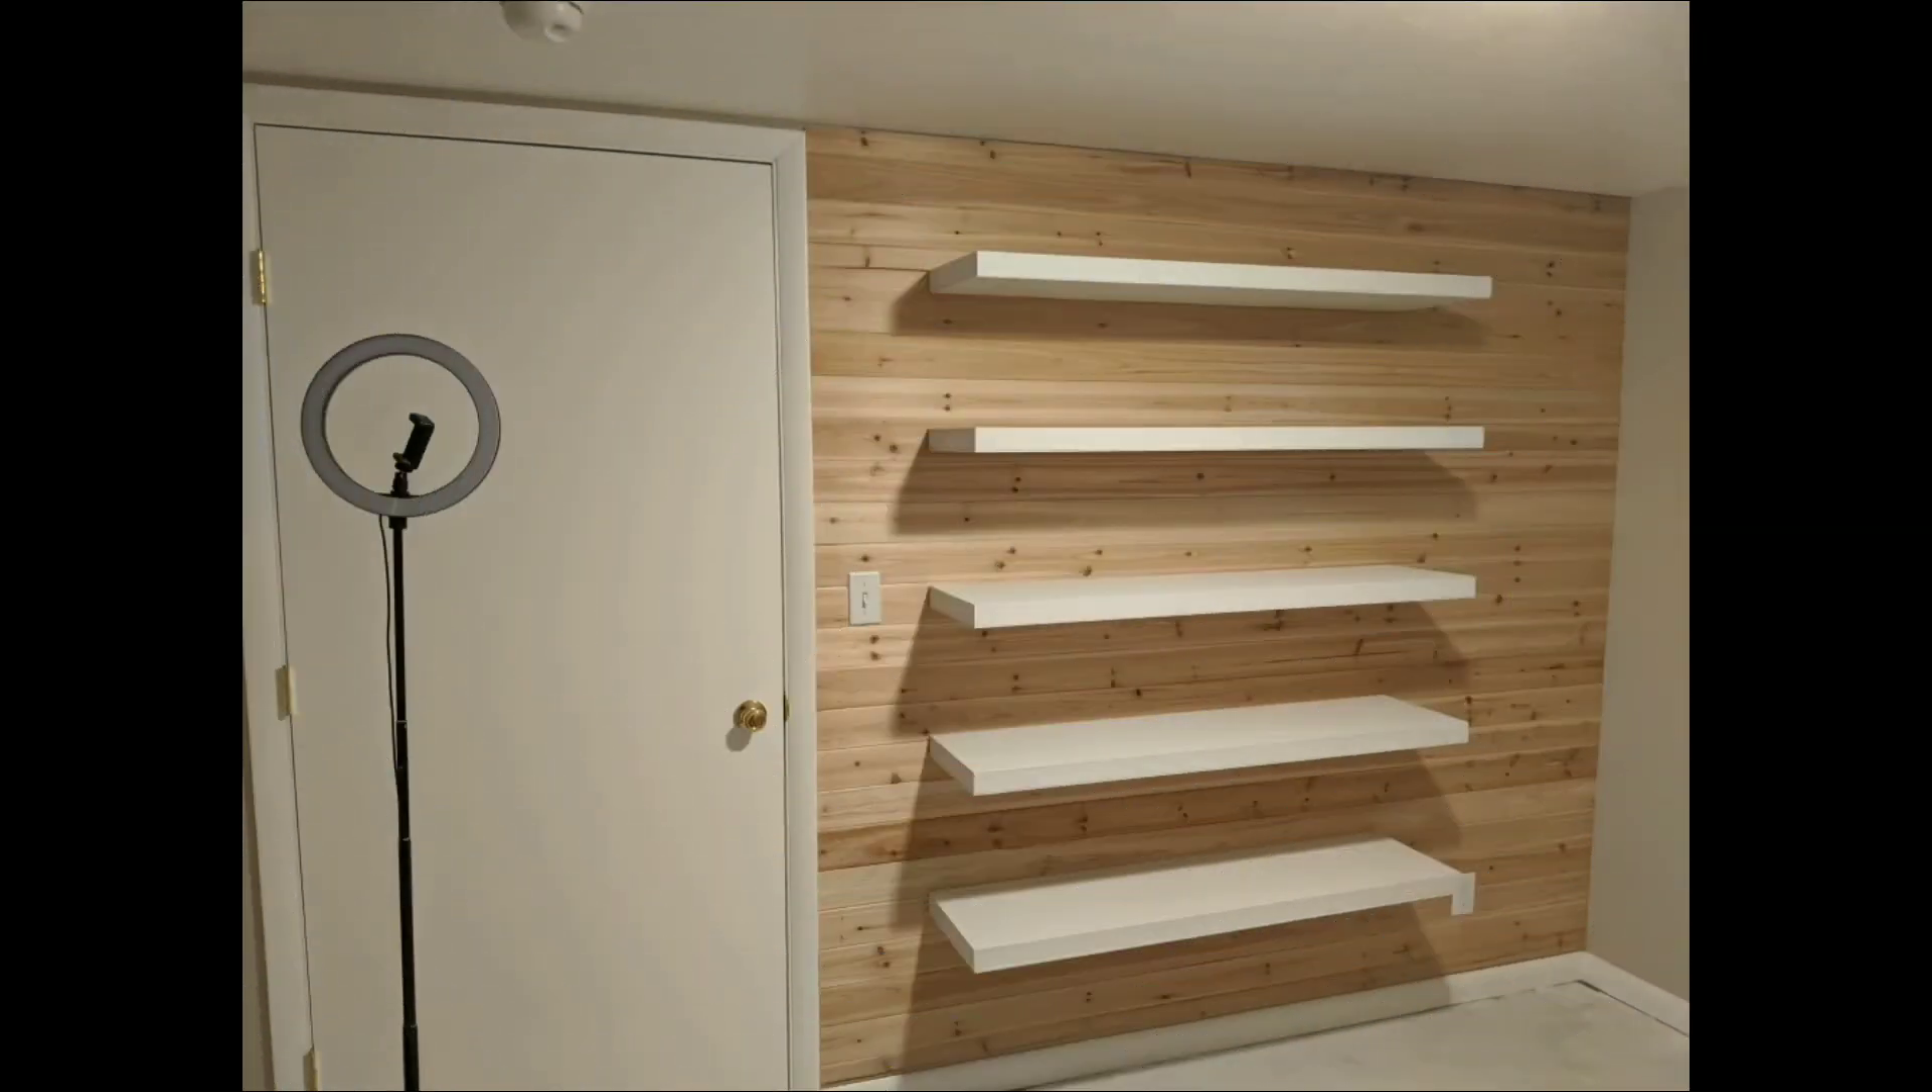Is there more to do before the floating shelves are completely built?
No.